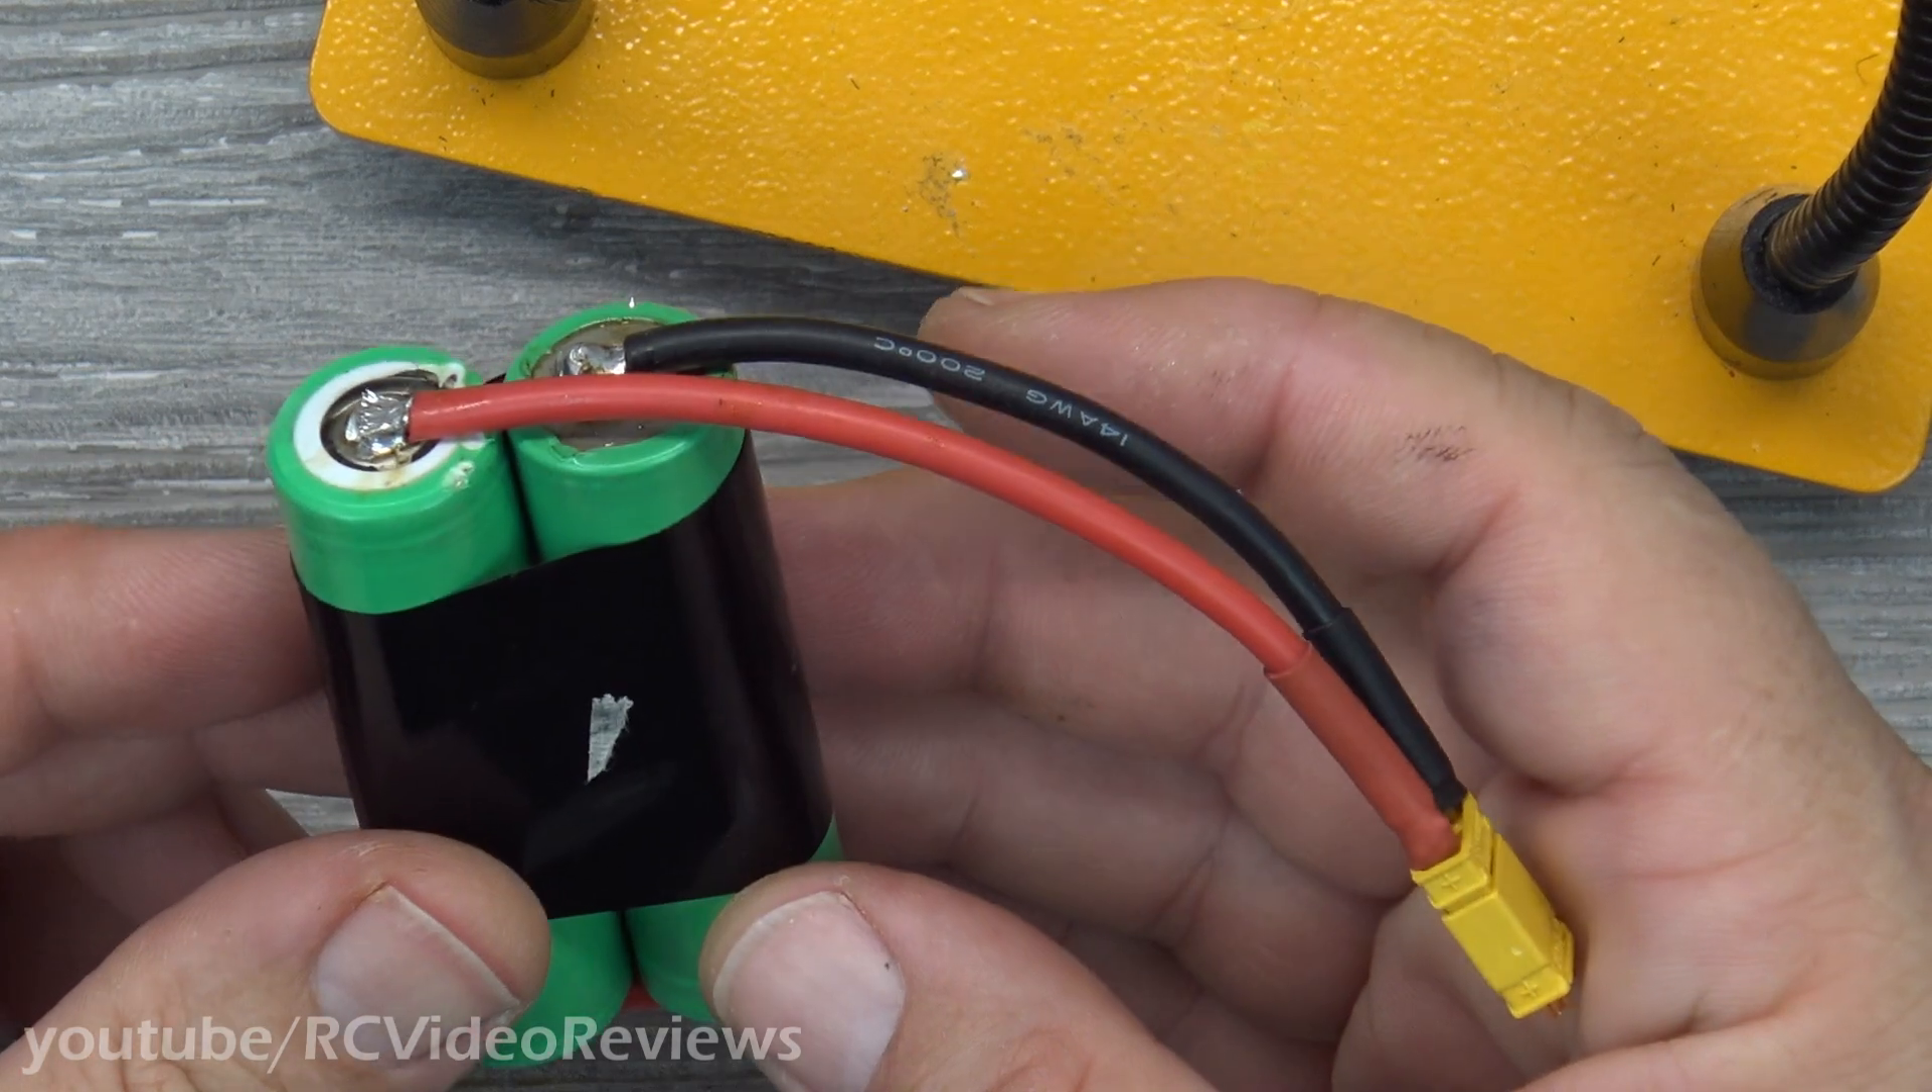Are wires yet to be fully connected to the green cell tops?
No.